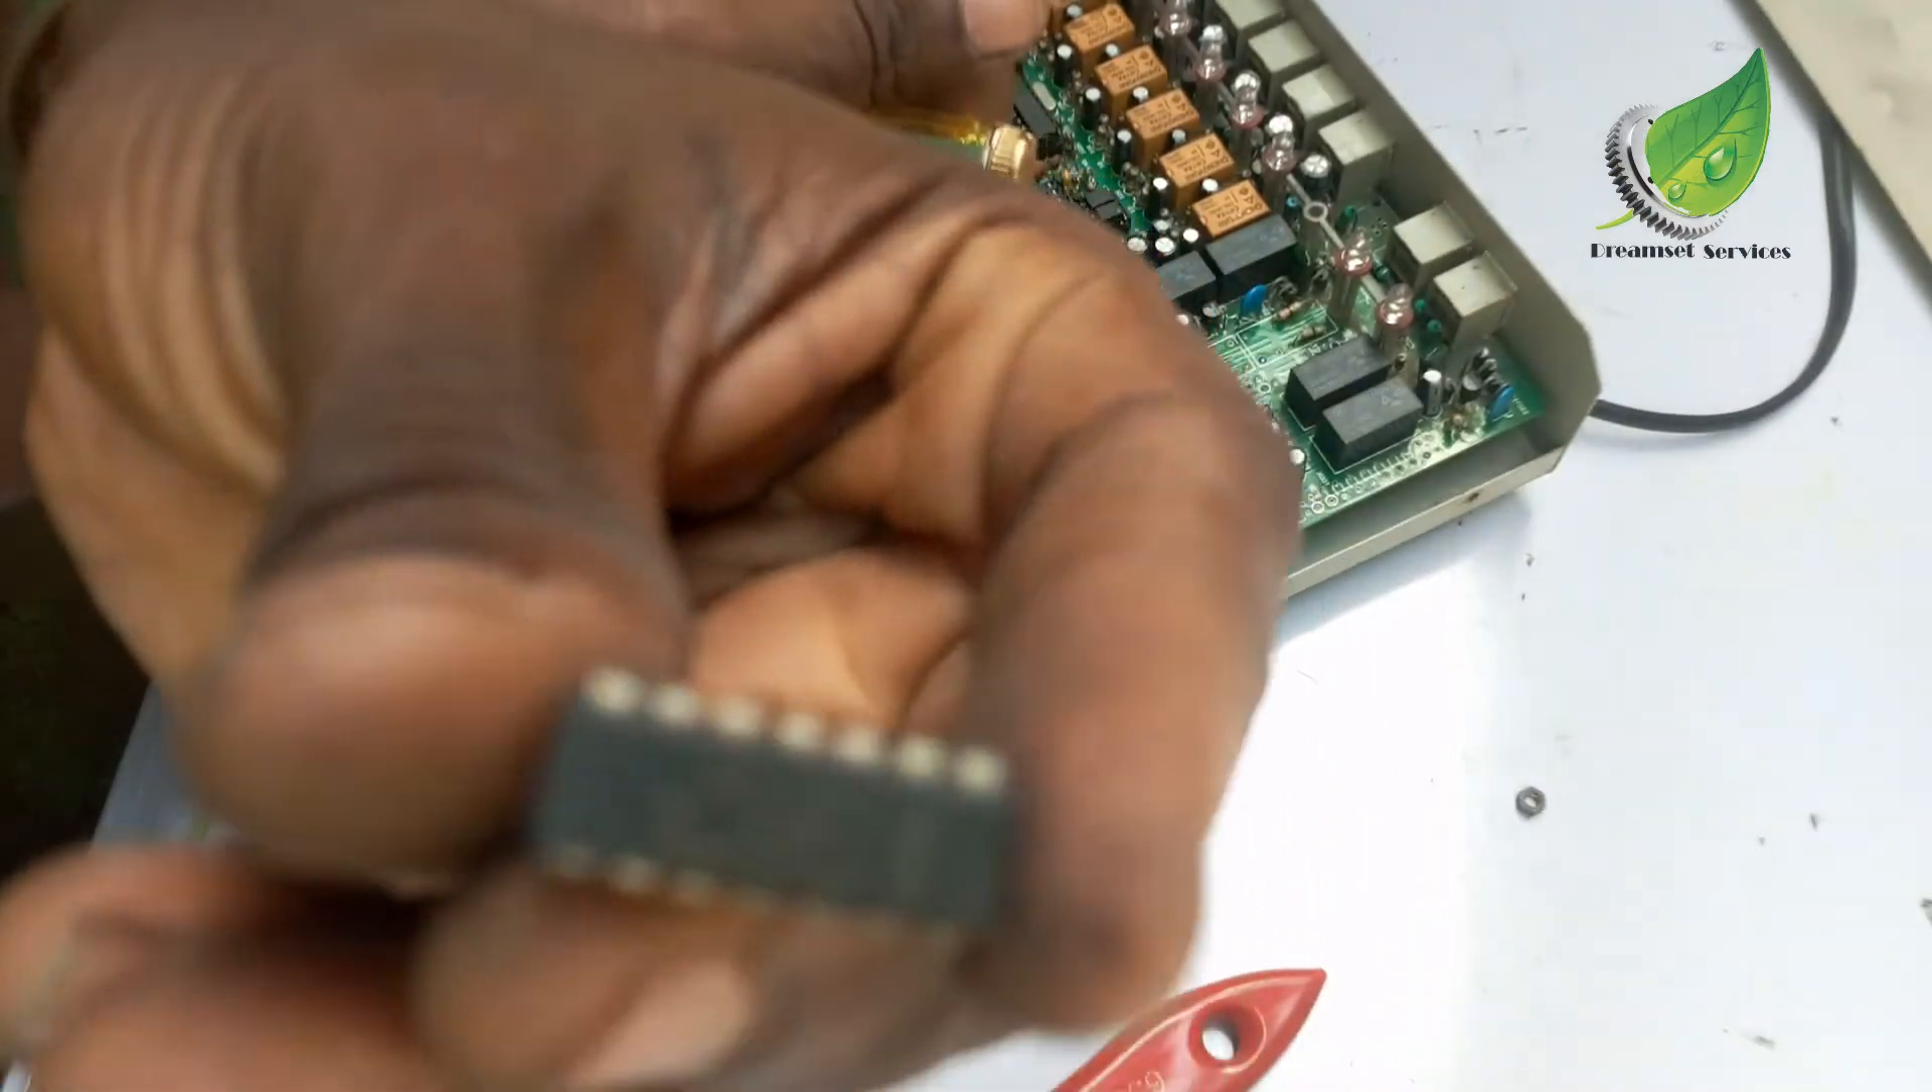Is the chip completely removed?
Yes.